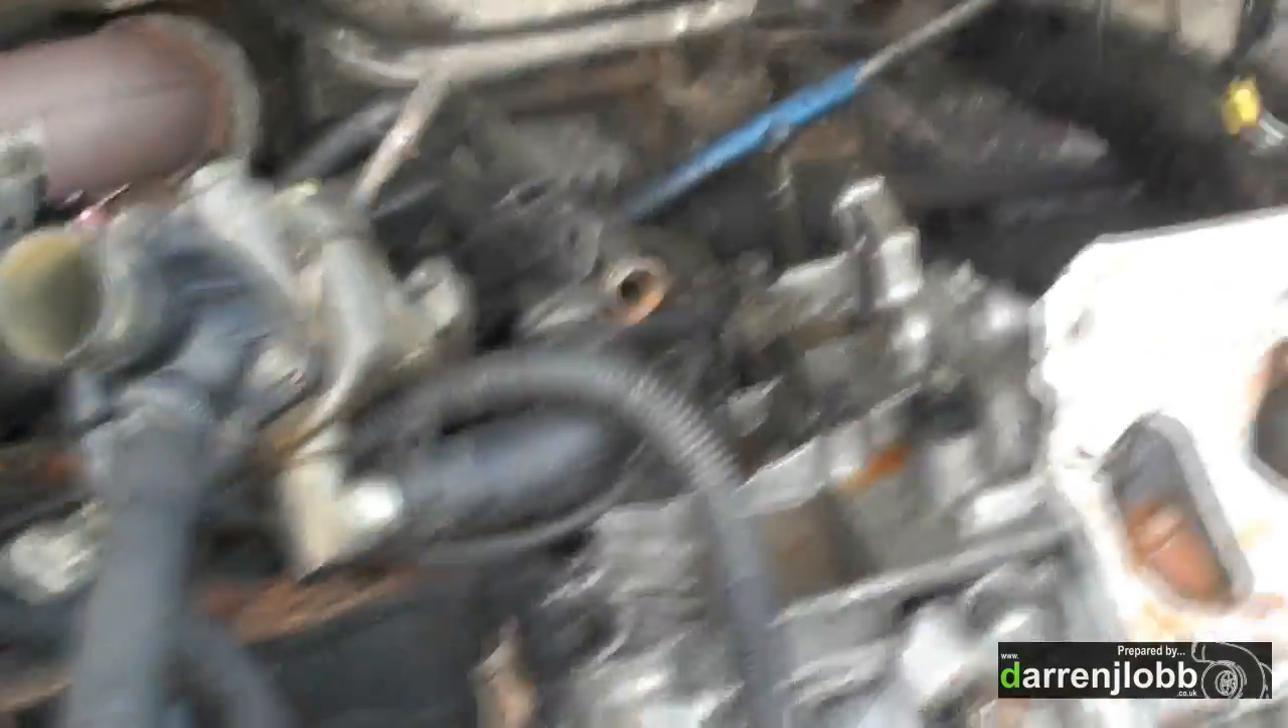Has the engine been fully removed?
No.